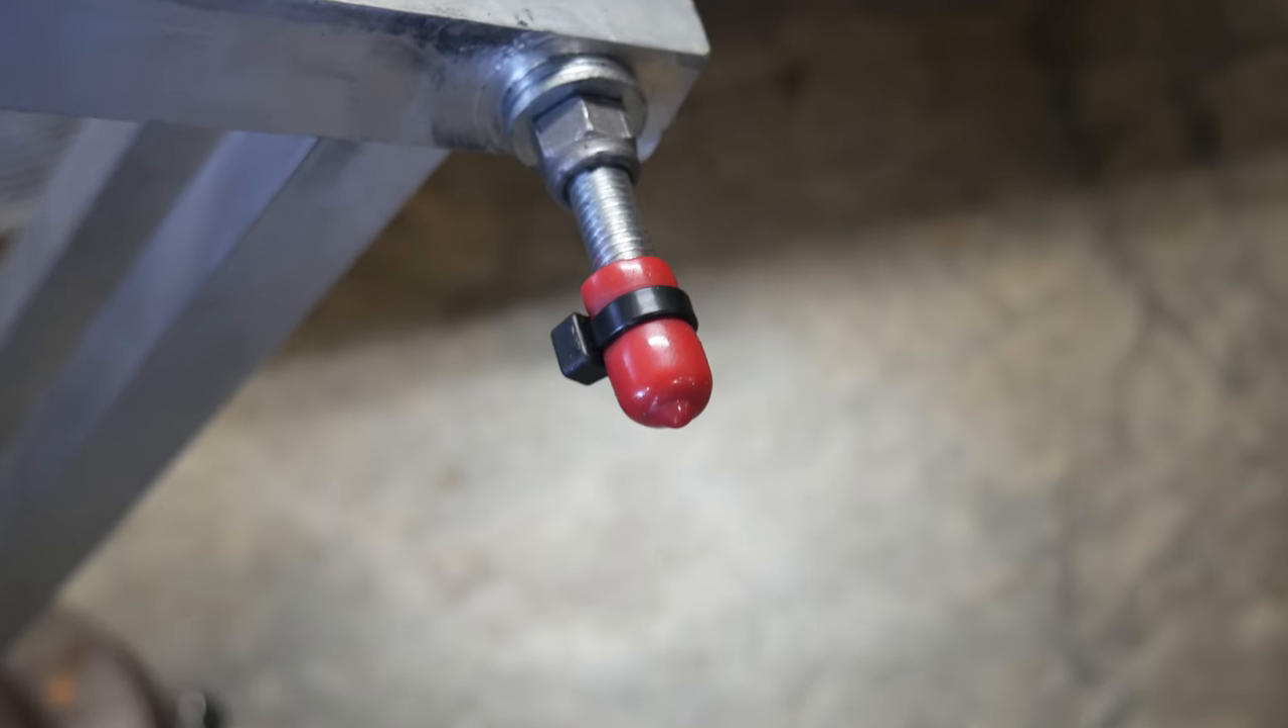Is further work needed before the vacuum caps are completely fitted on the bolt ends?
No.